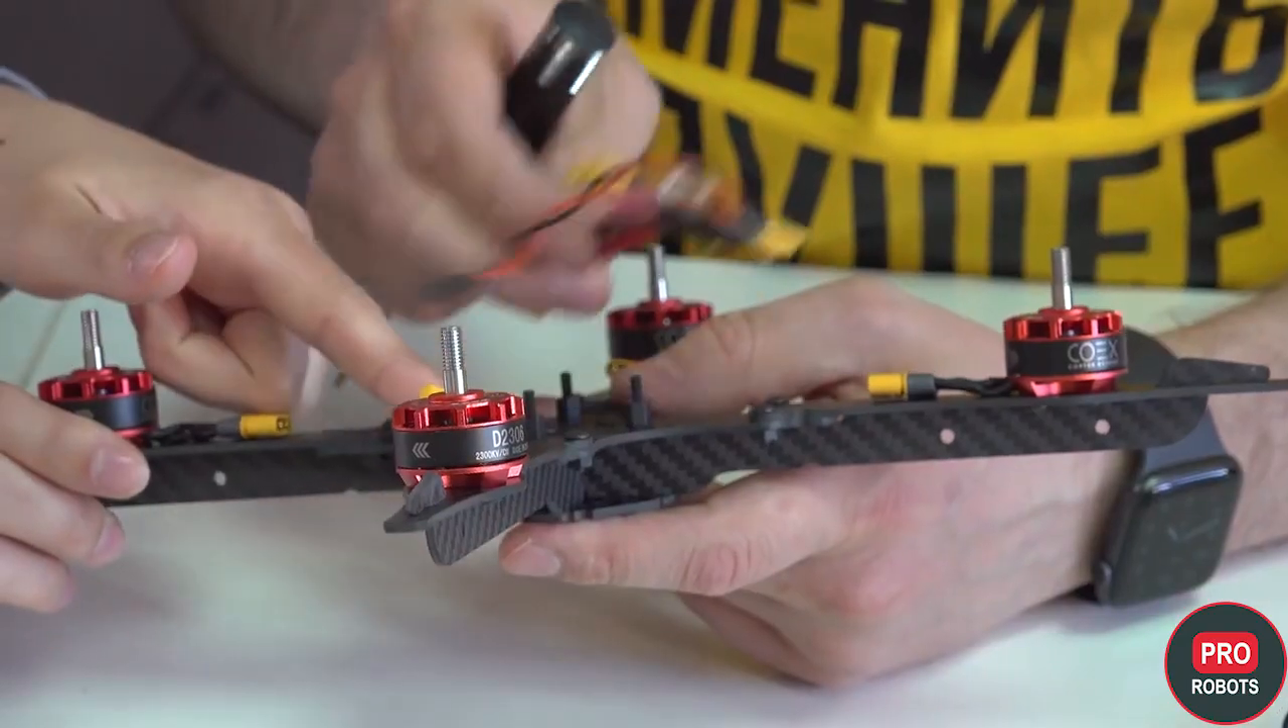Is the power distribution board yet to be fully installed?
Yes.